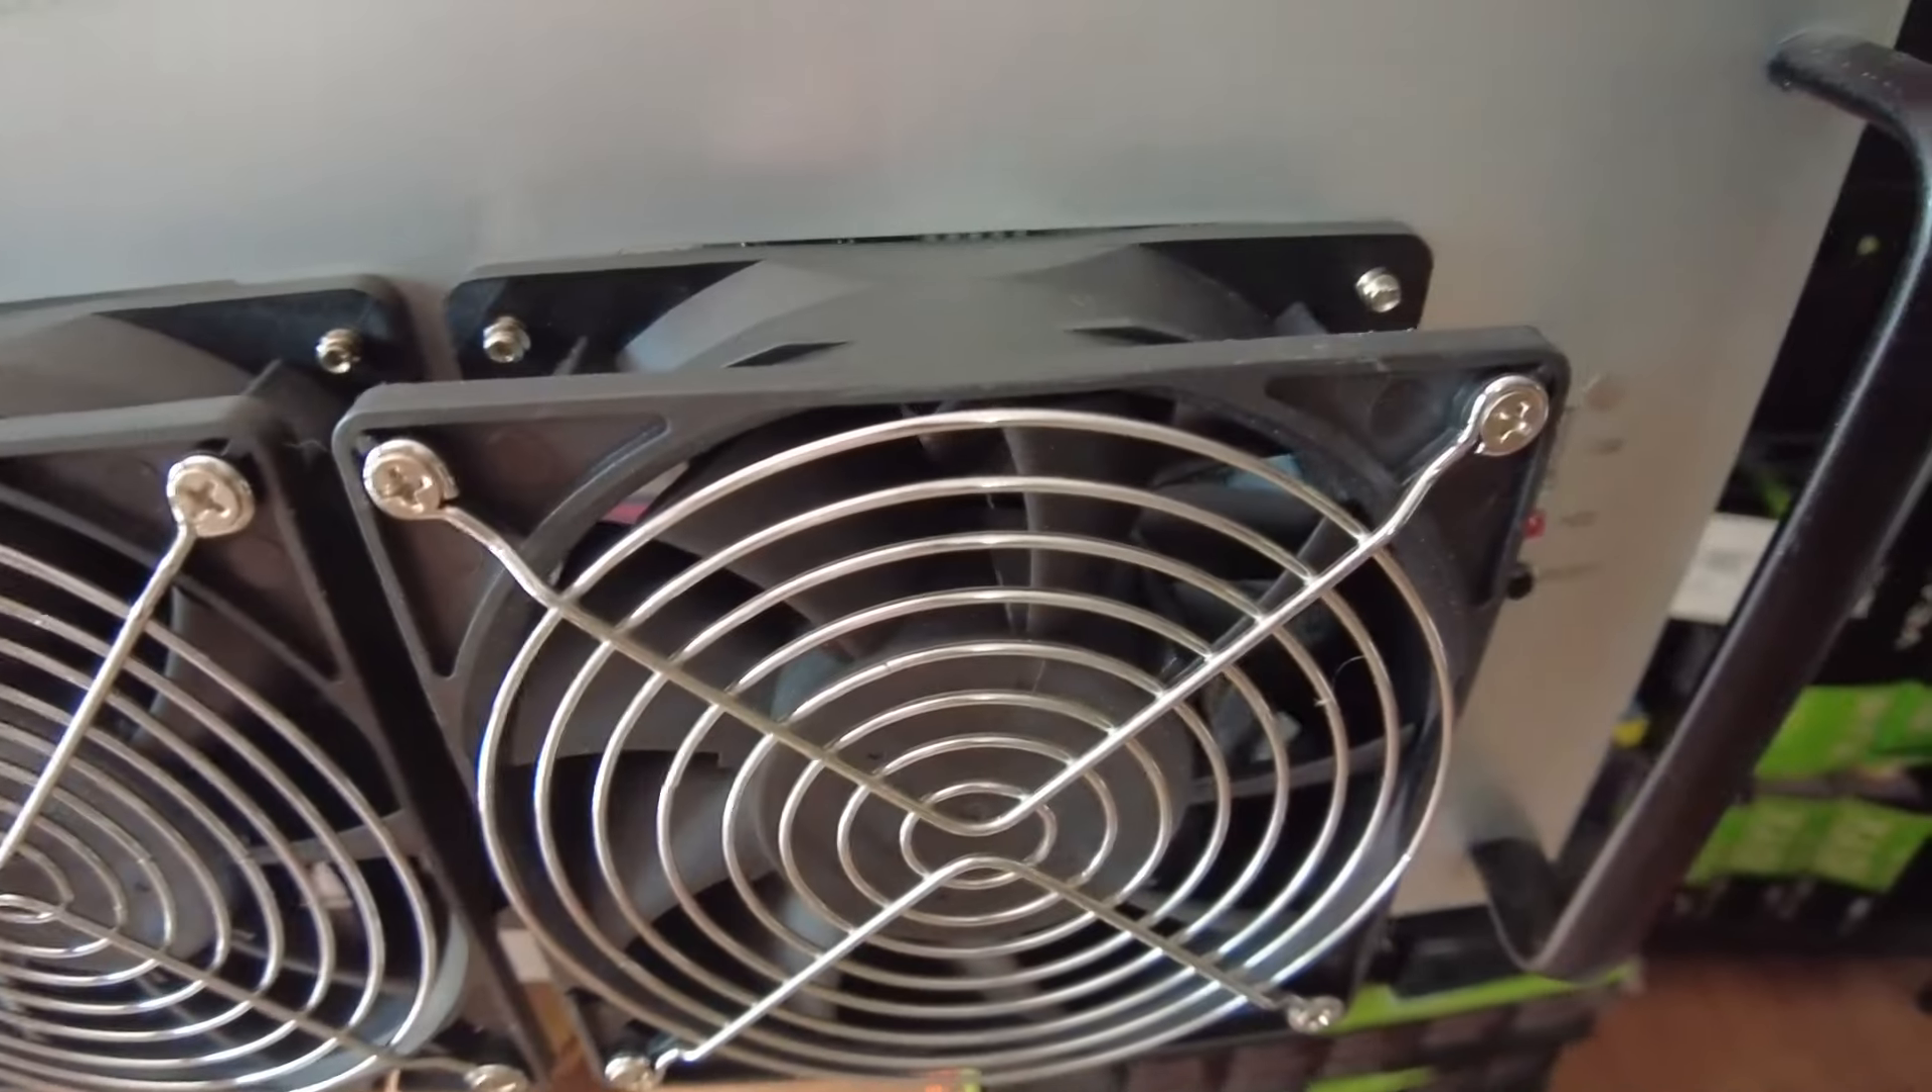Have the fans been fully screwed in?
Yes.